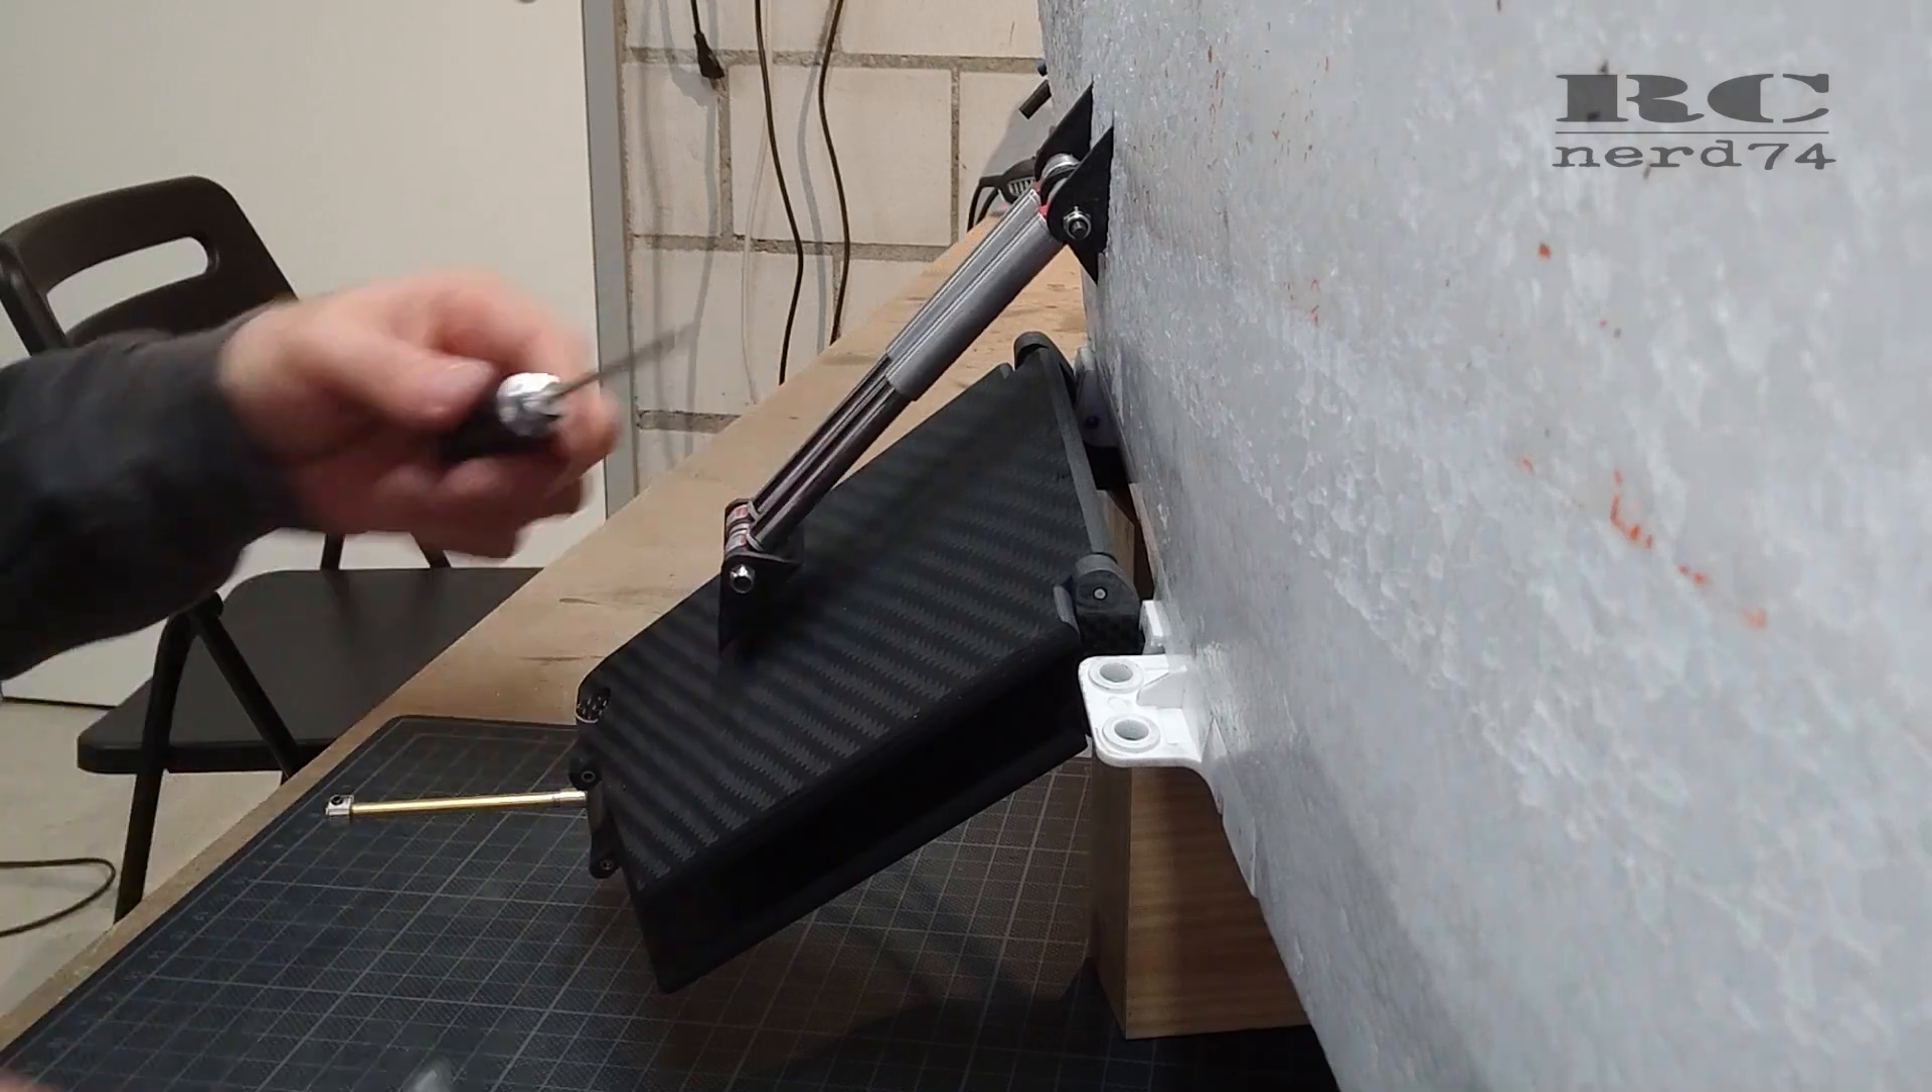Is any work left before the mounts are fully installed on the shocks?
No.